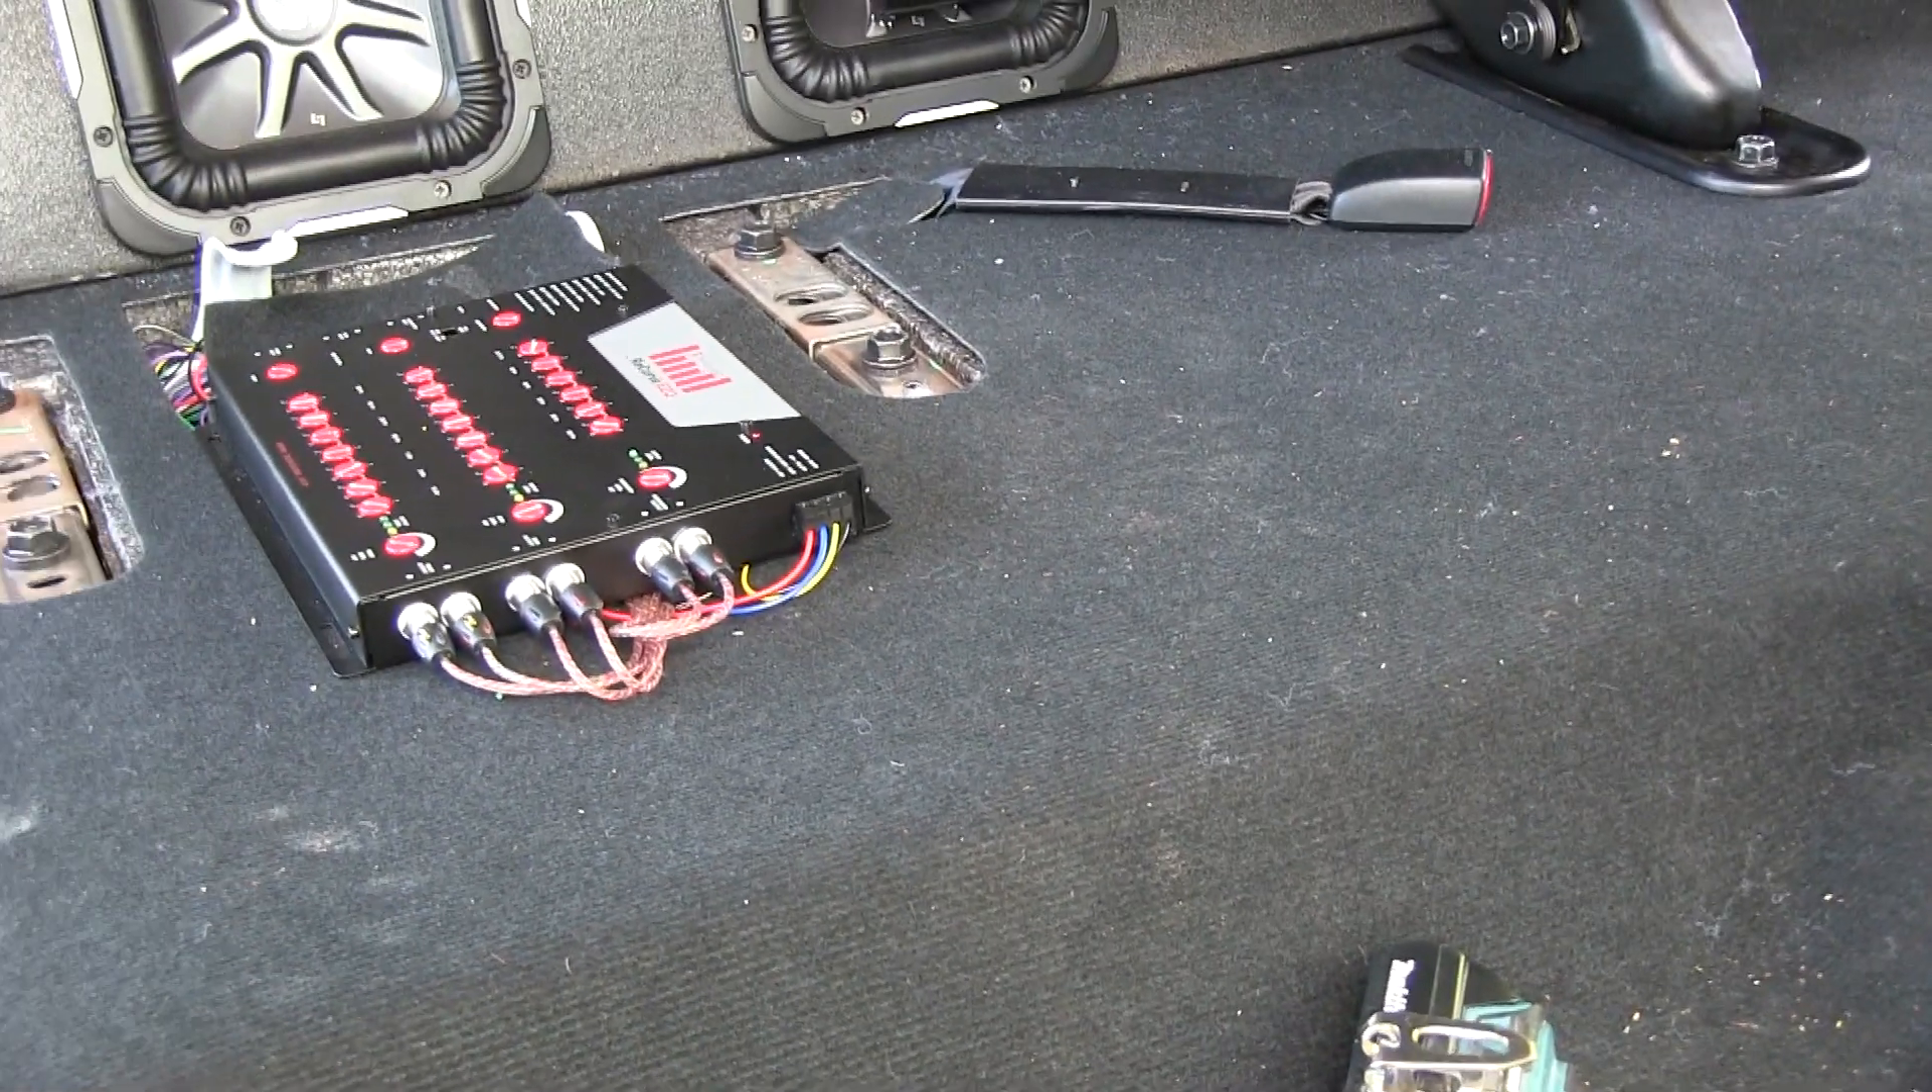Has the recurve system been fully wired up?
Yes.